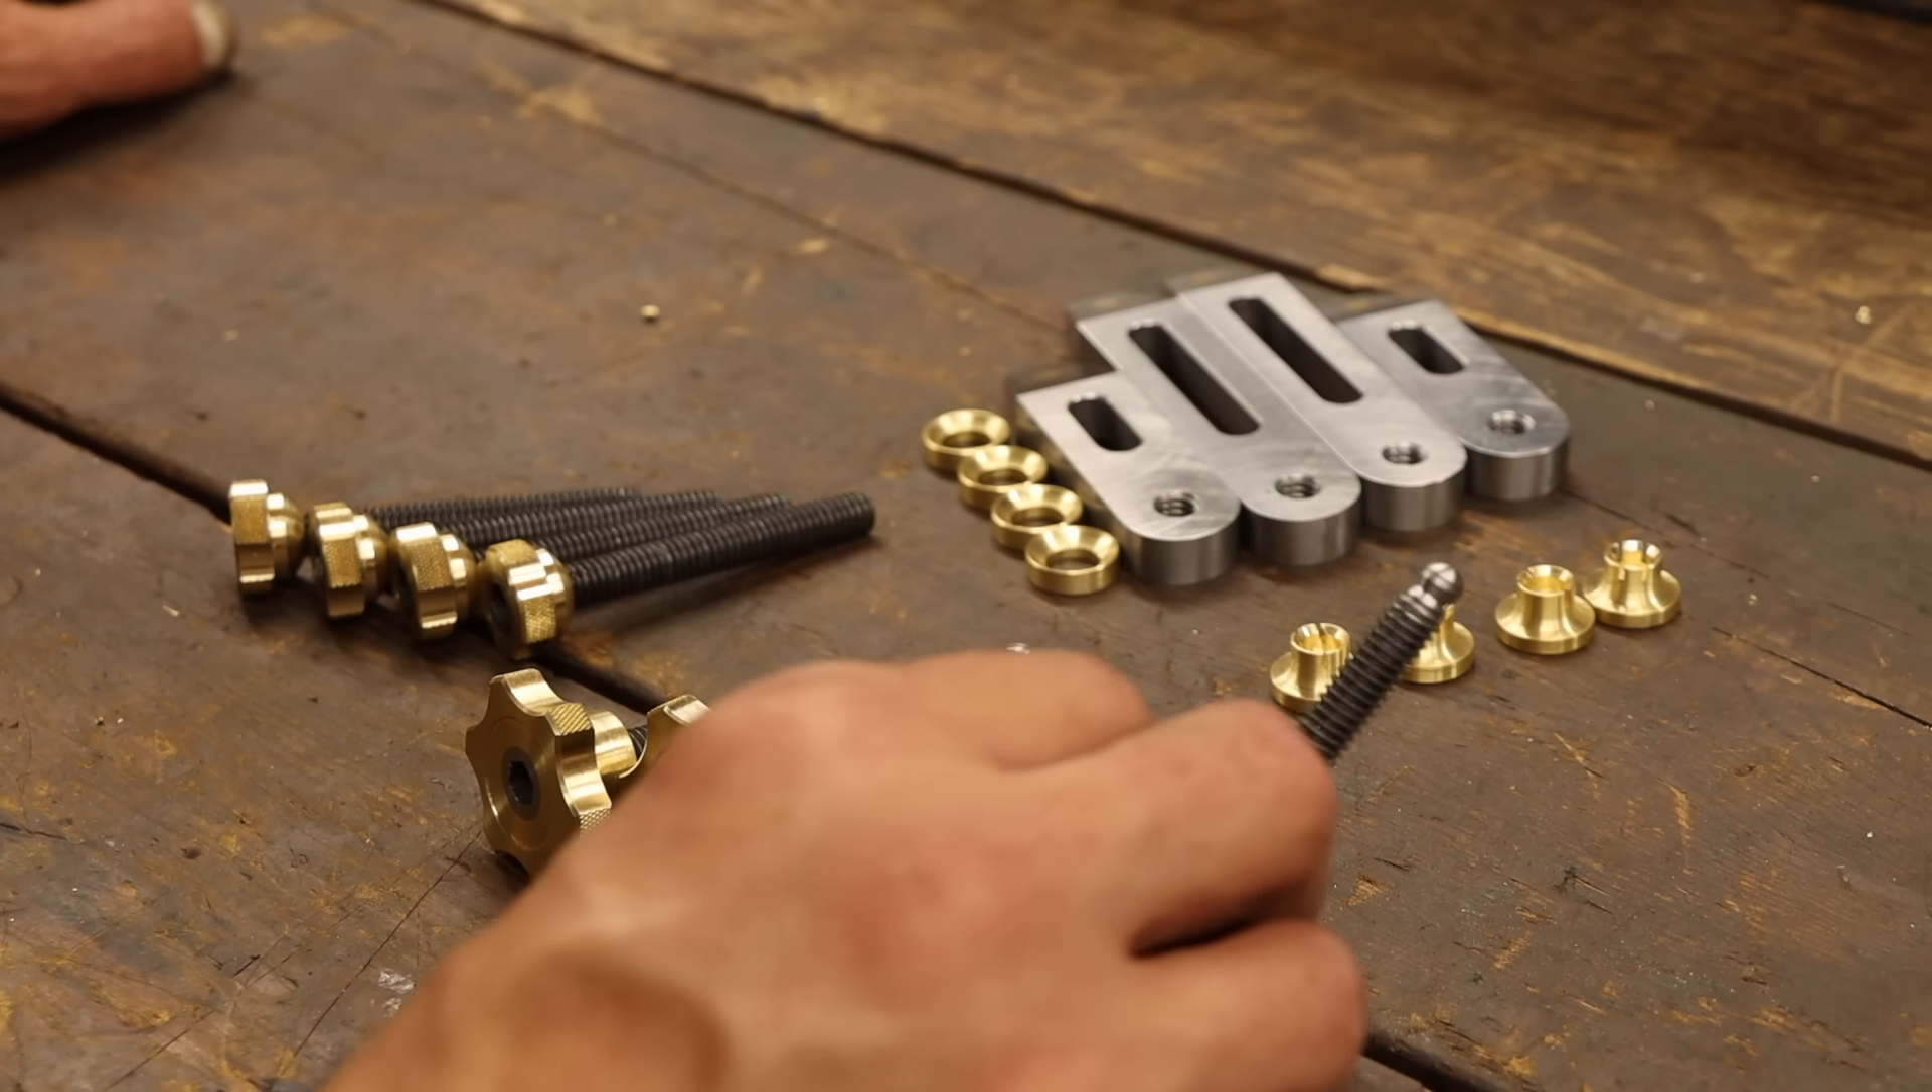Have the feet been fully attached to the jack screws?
No.